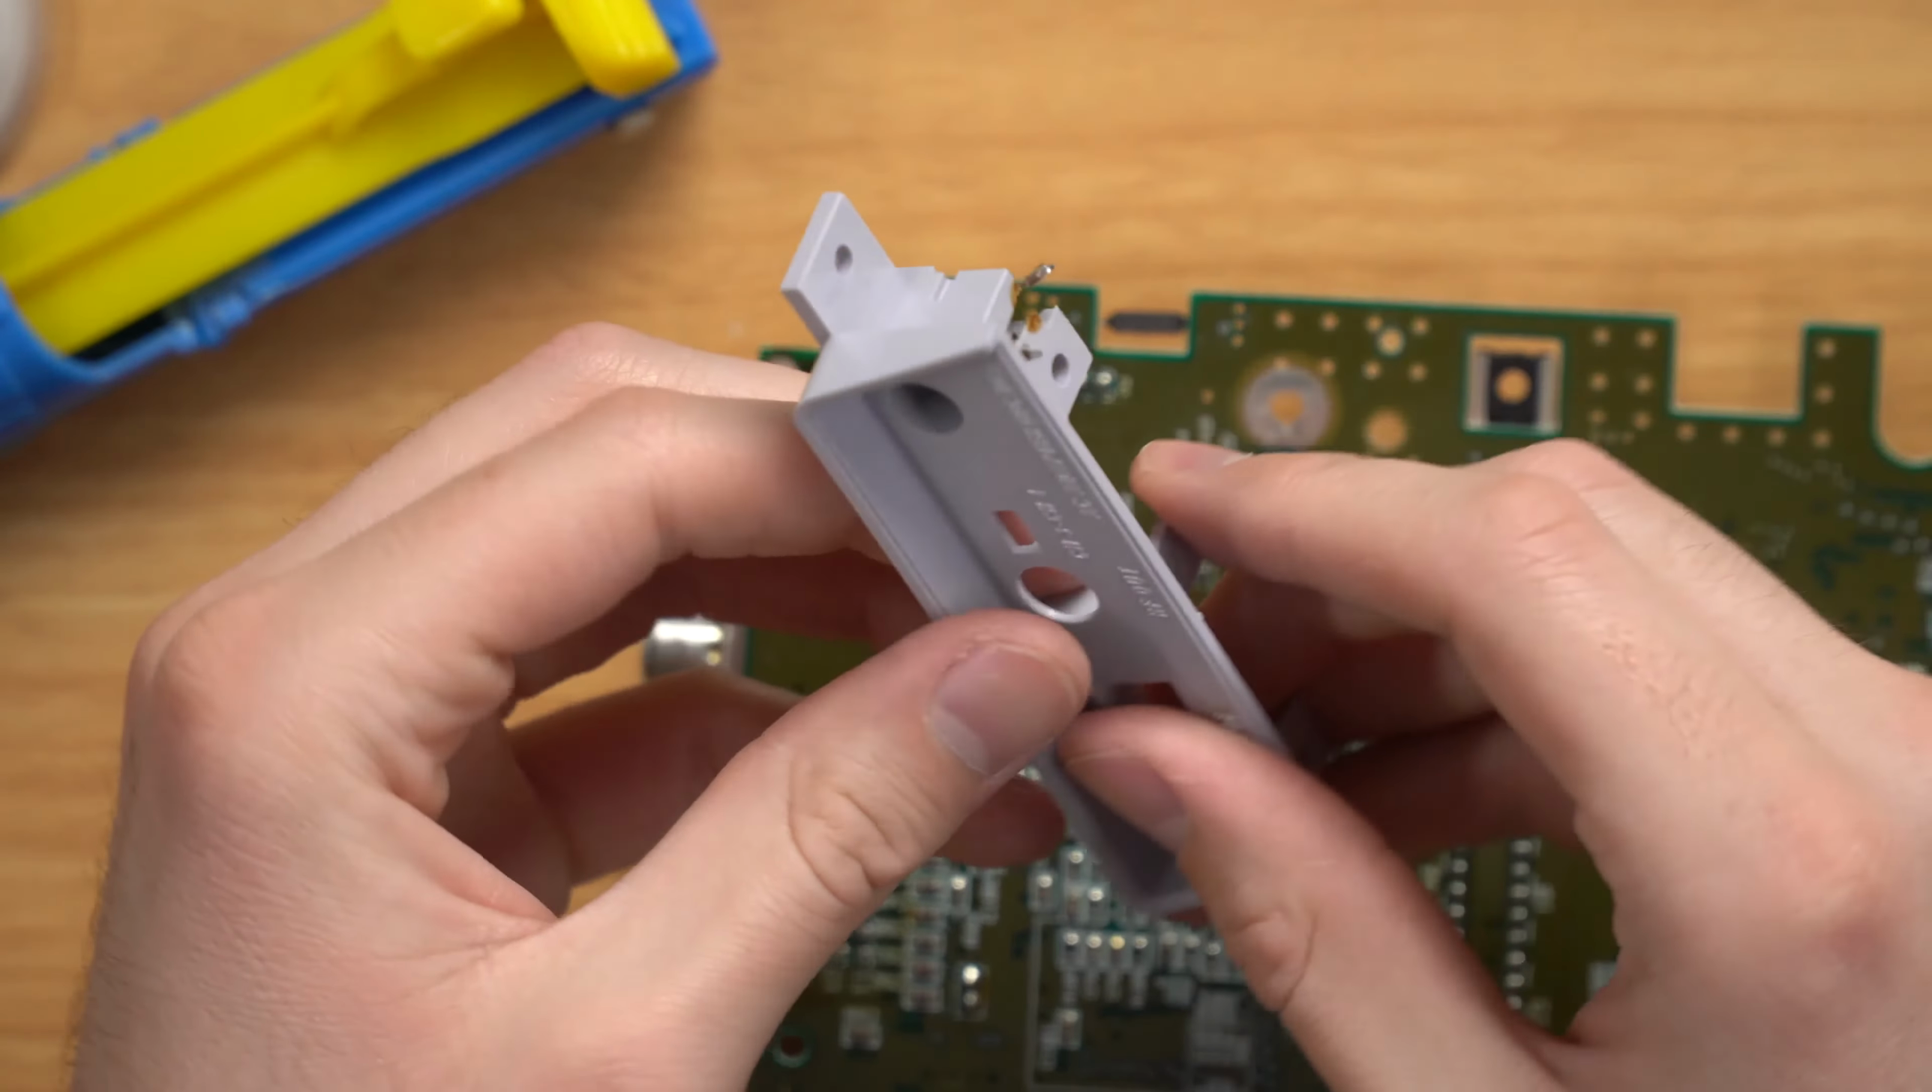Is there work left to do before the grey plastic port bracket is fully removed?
No.